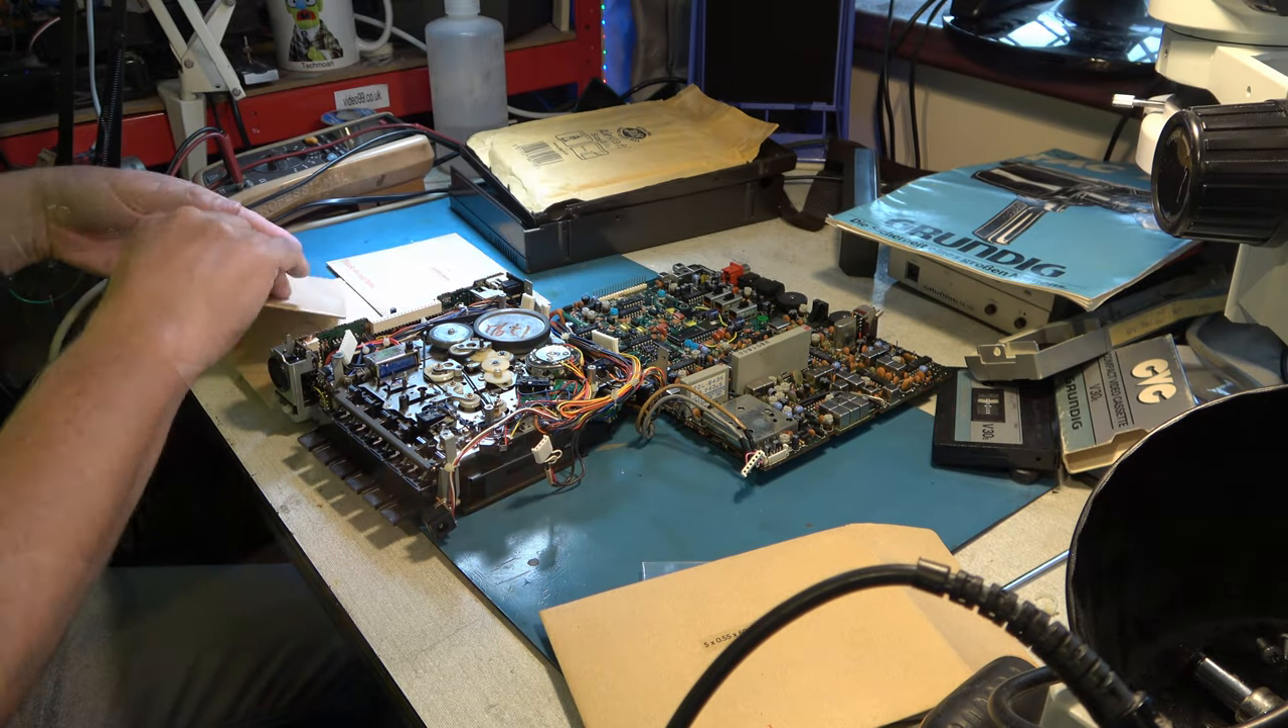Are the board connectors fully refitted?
No.